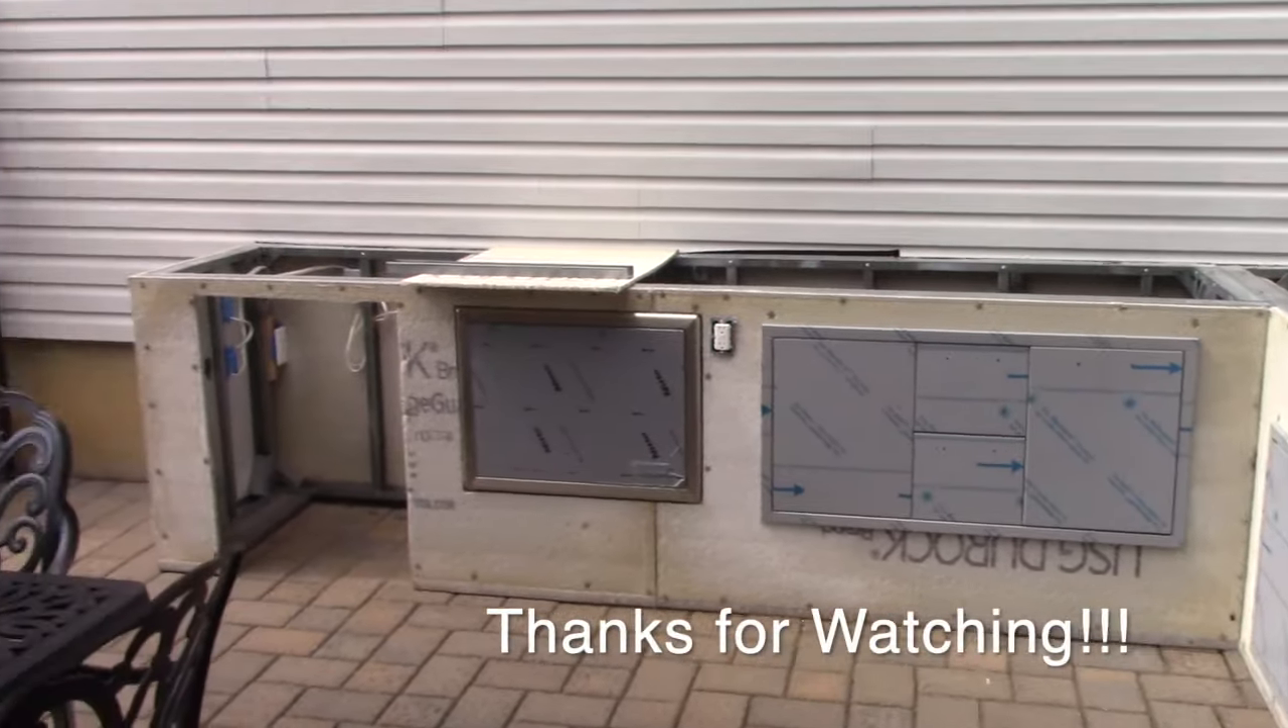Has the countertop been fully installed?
No.